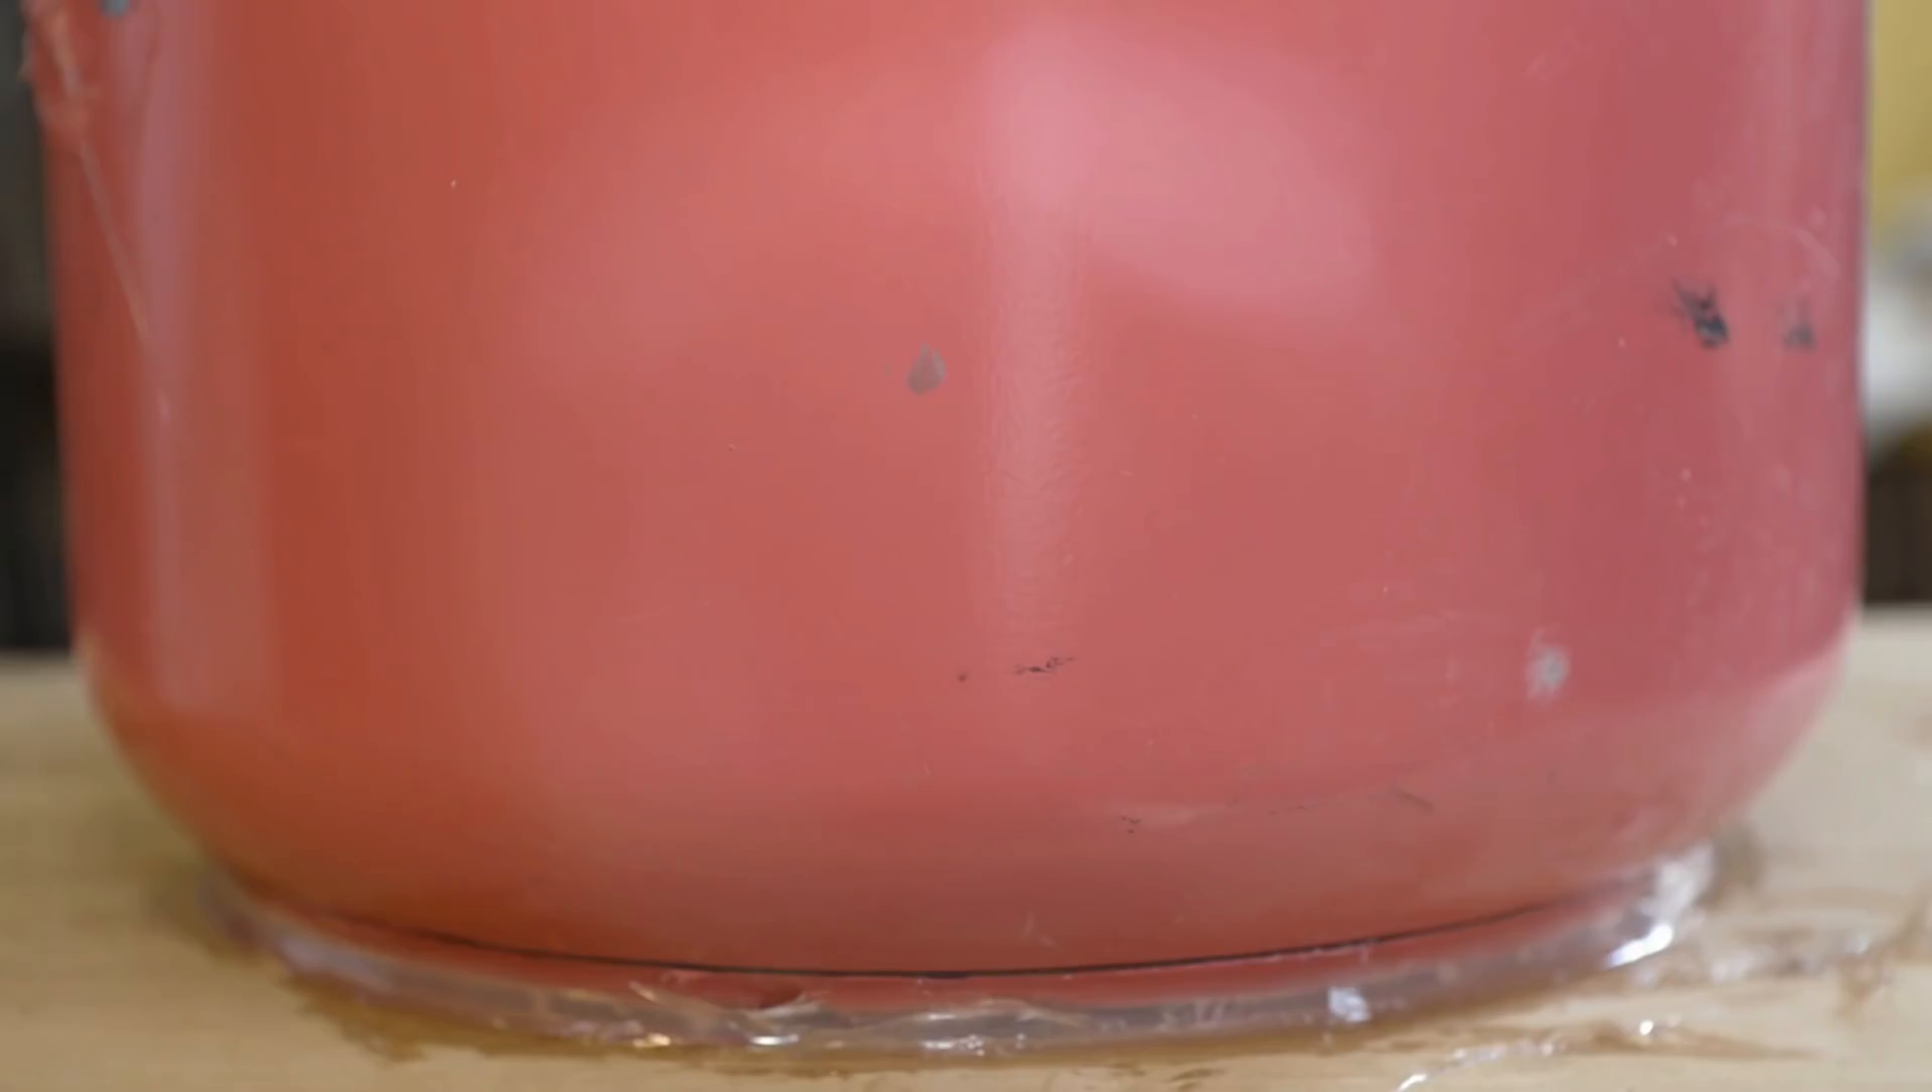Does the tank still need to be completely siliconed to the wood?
No.